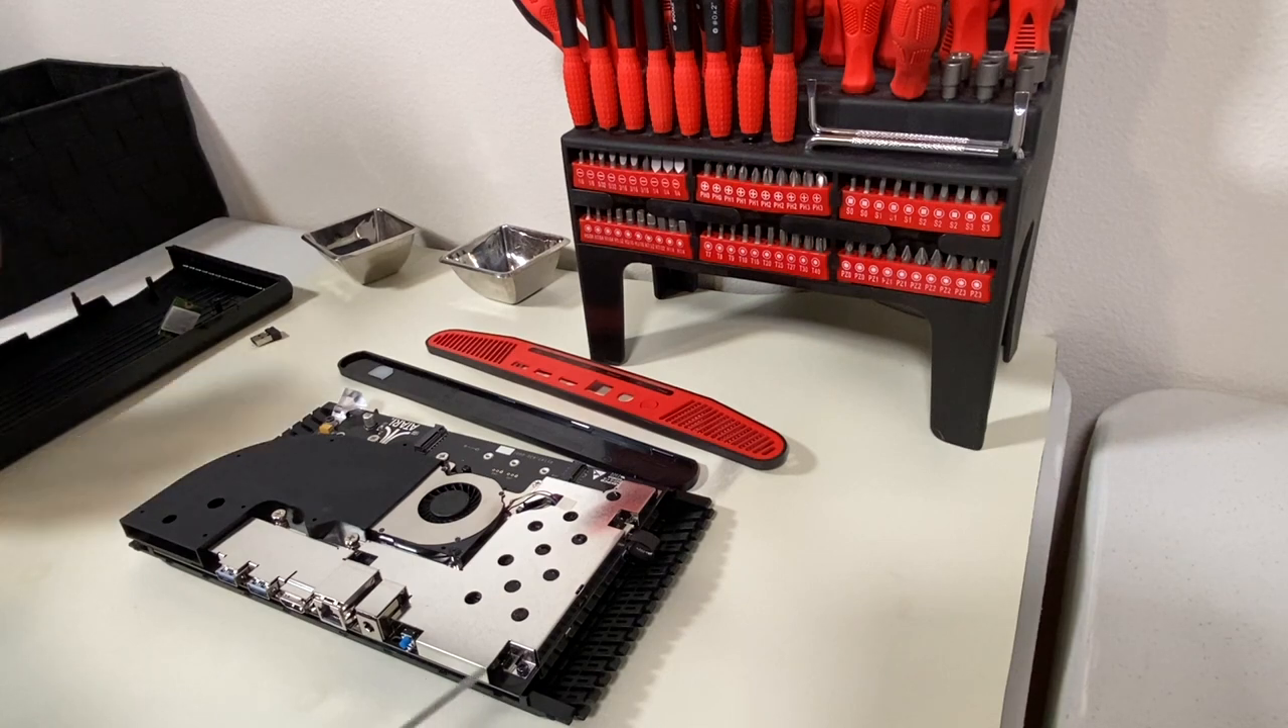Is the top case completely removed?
Yes.